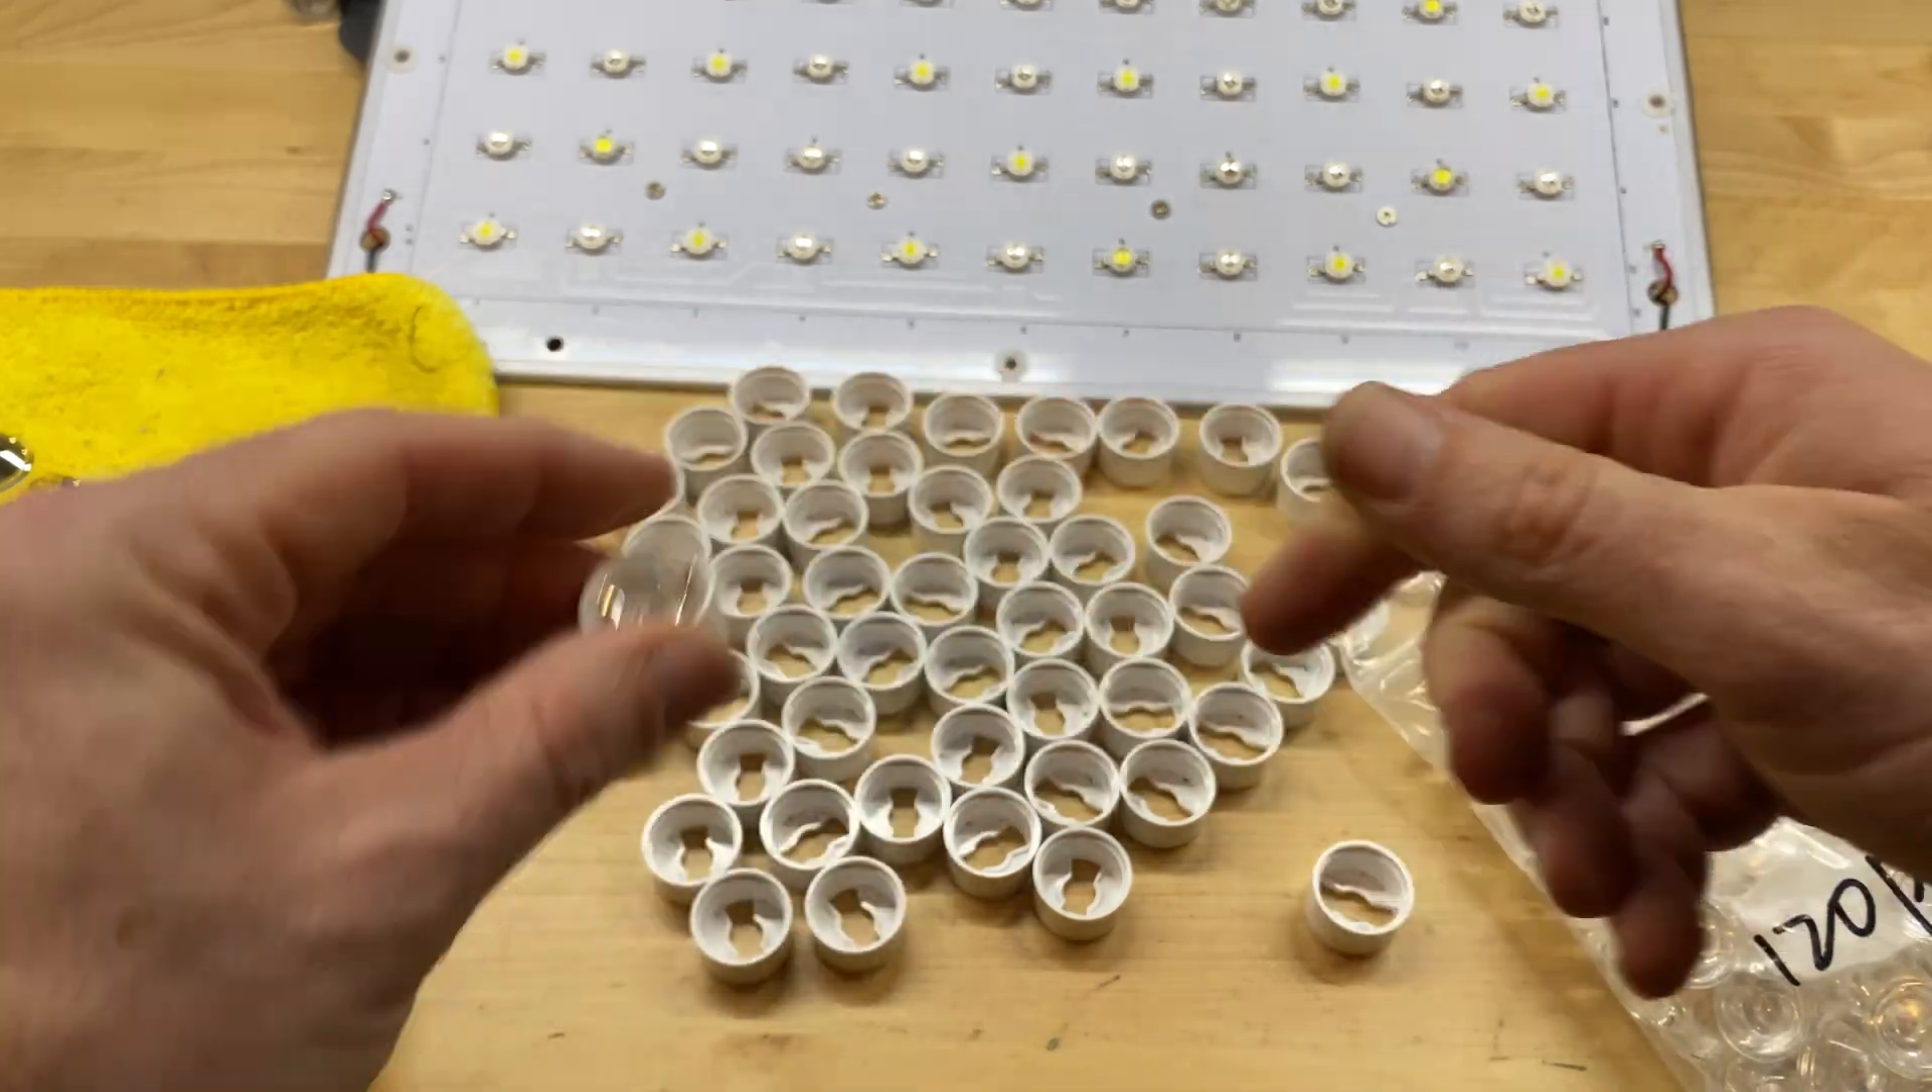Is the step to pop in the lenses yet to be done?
Yes.